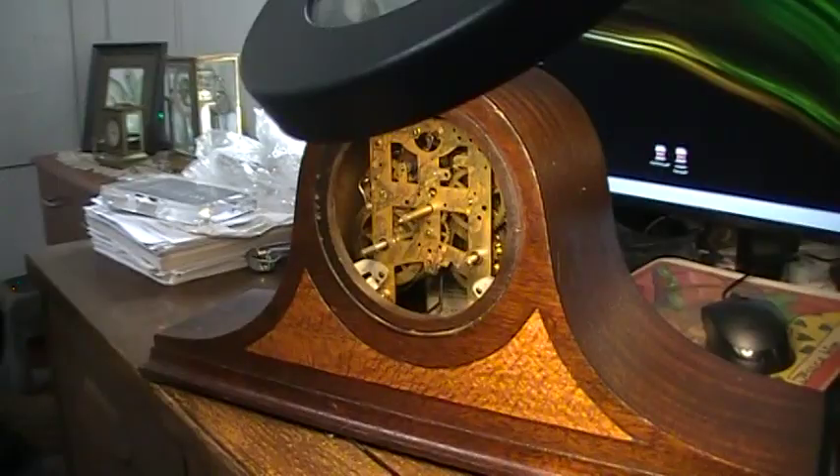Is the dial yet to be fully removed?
No.